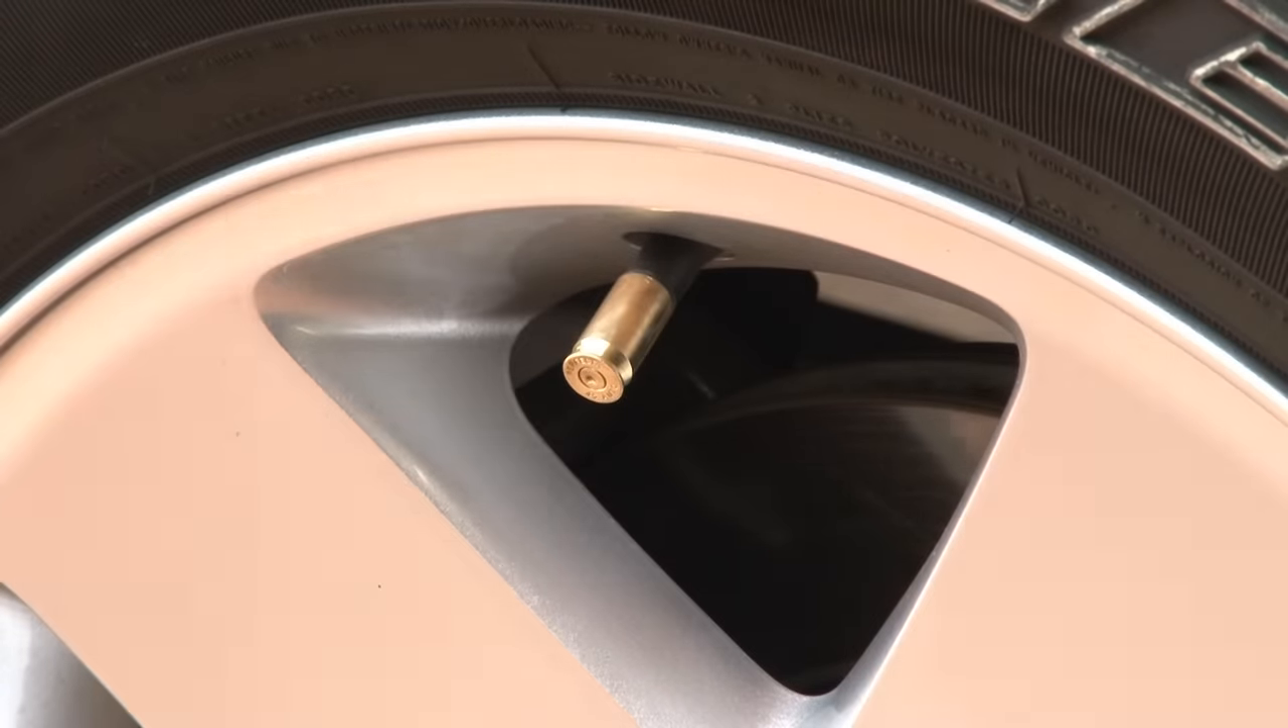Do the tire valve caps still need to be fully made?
No.